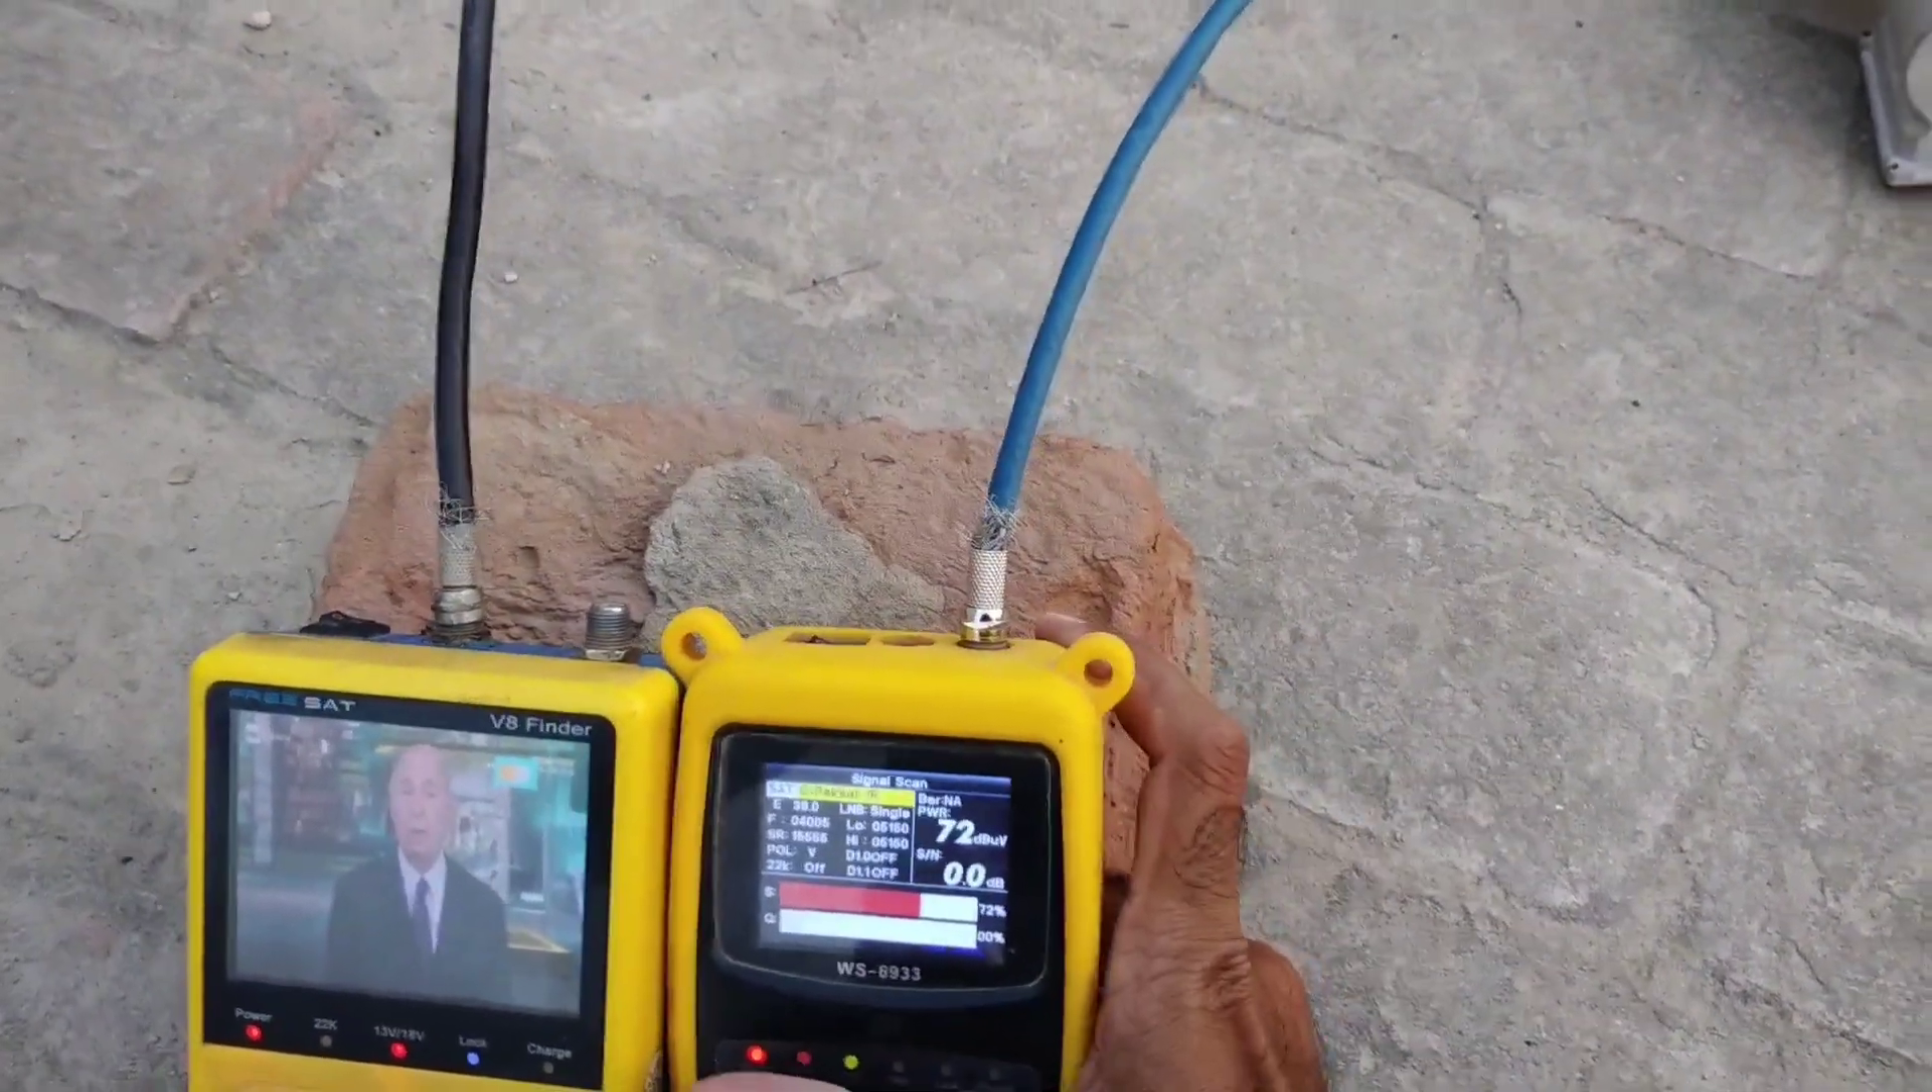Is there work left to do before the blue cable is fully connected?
No.